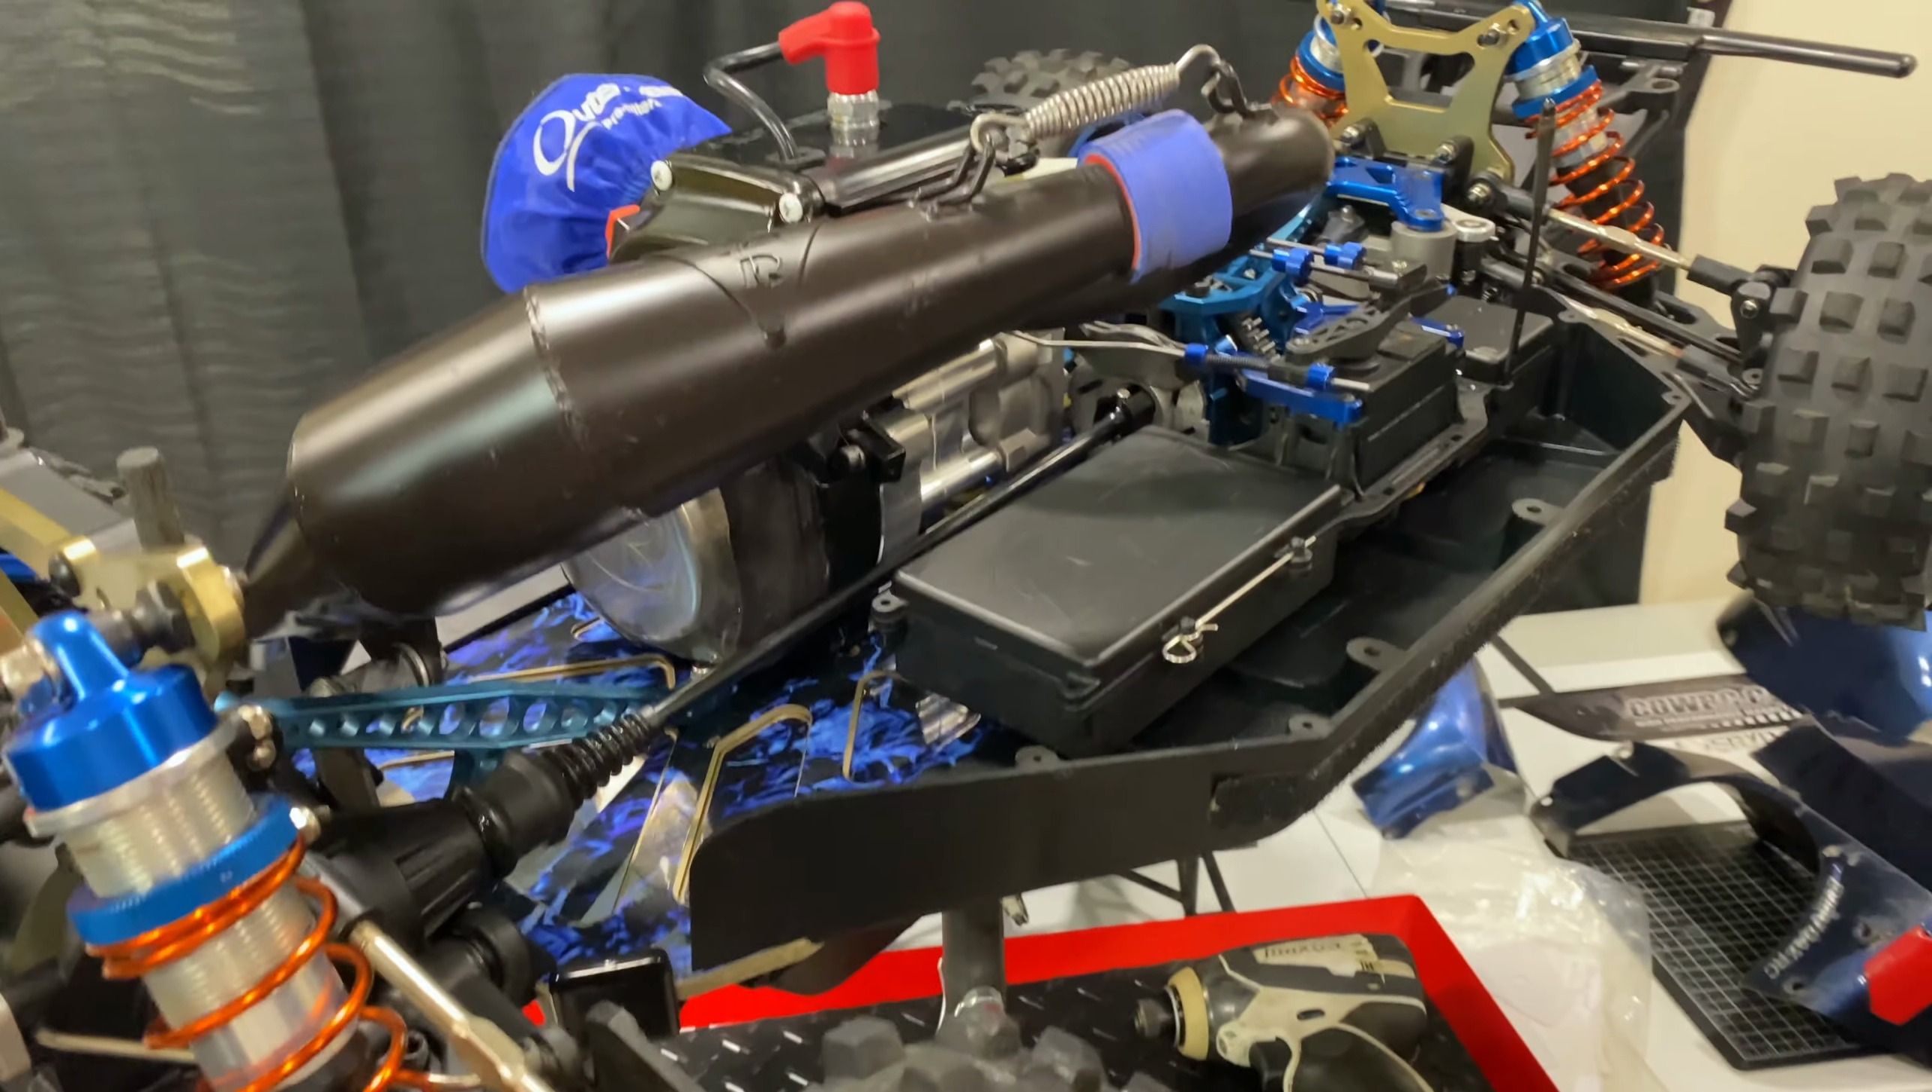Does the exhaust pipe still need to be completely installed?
No.